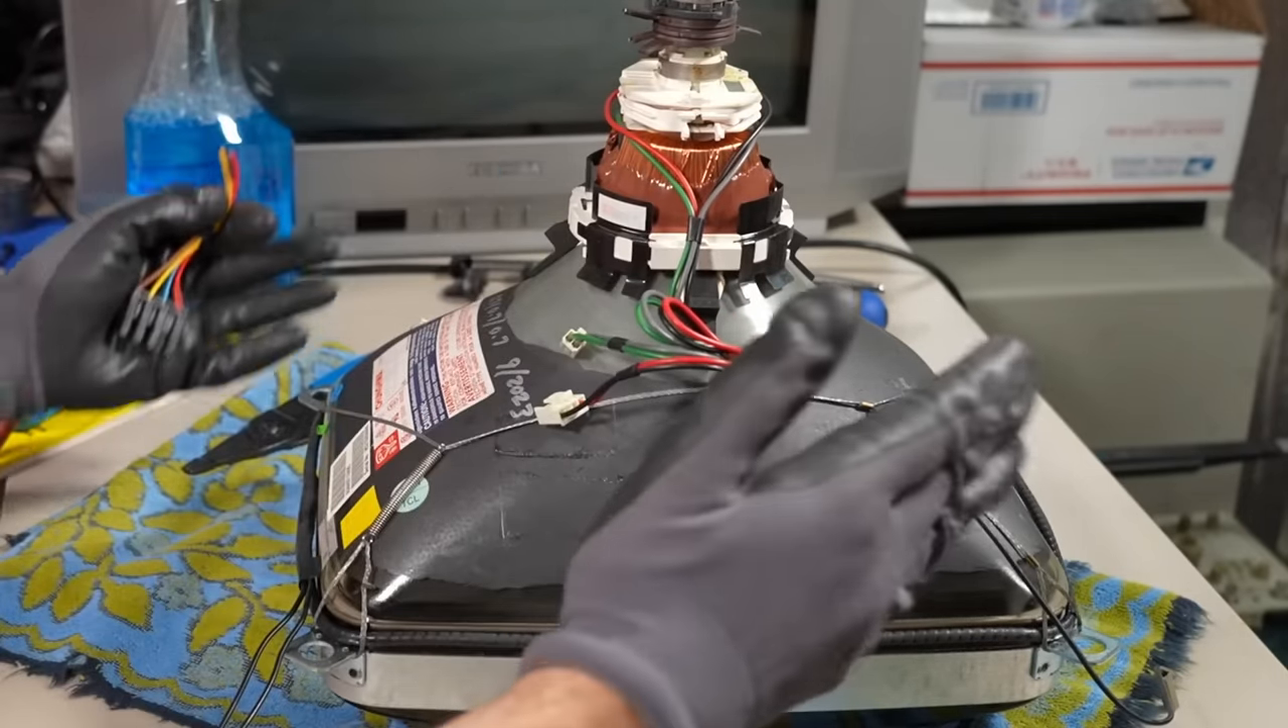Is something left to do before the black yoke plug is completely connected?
Yes.